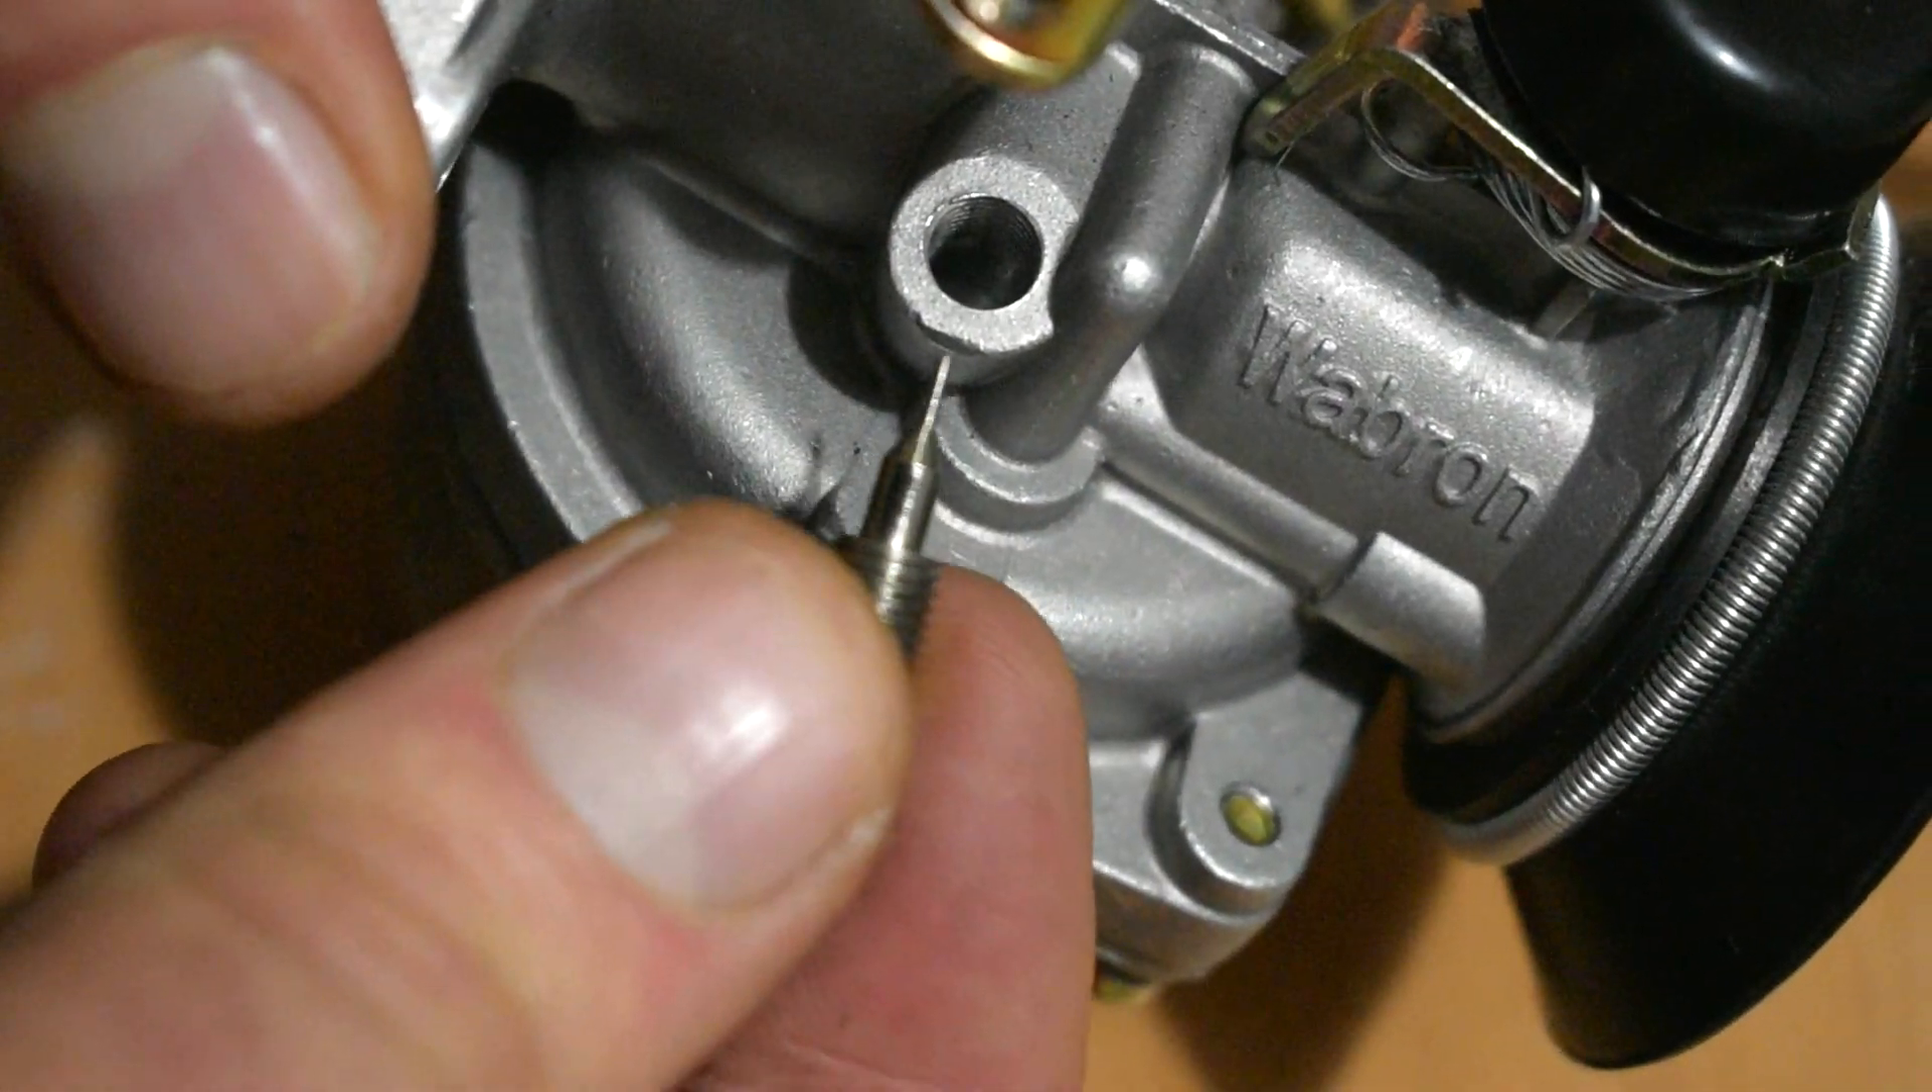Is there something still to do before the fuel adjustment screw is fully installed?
Yes.